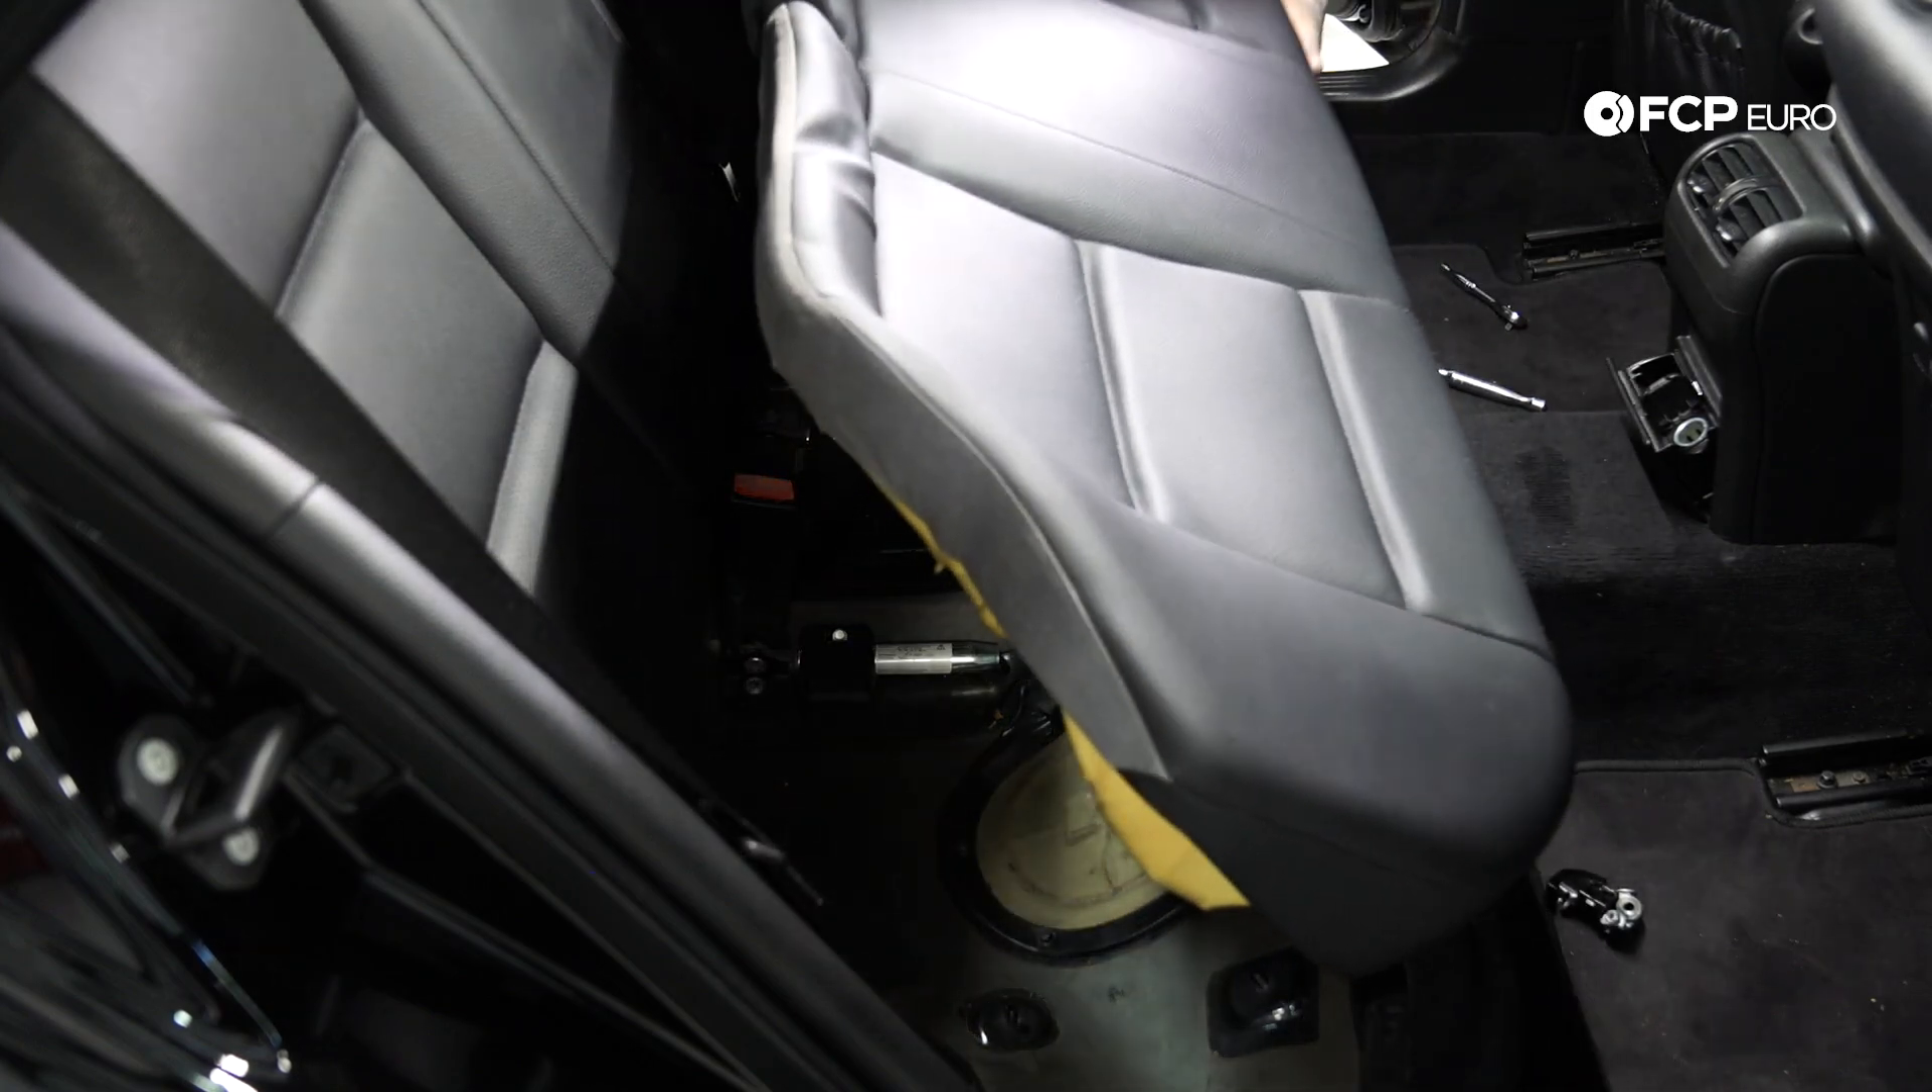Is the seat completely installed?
No.